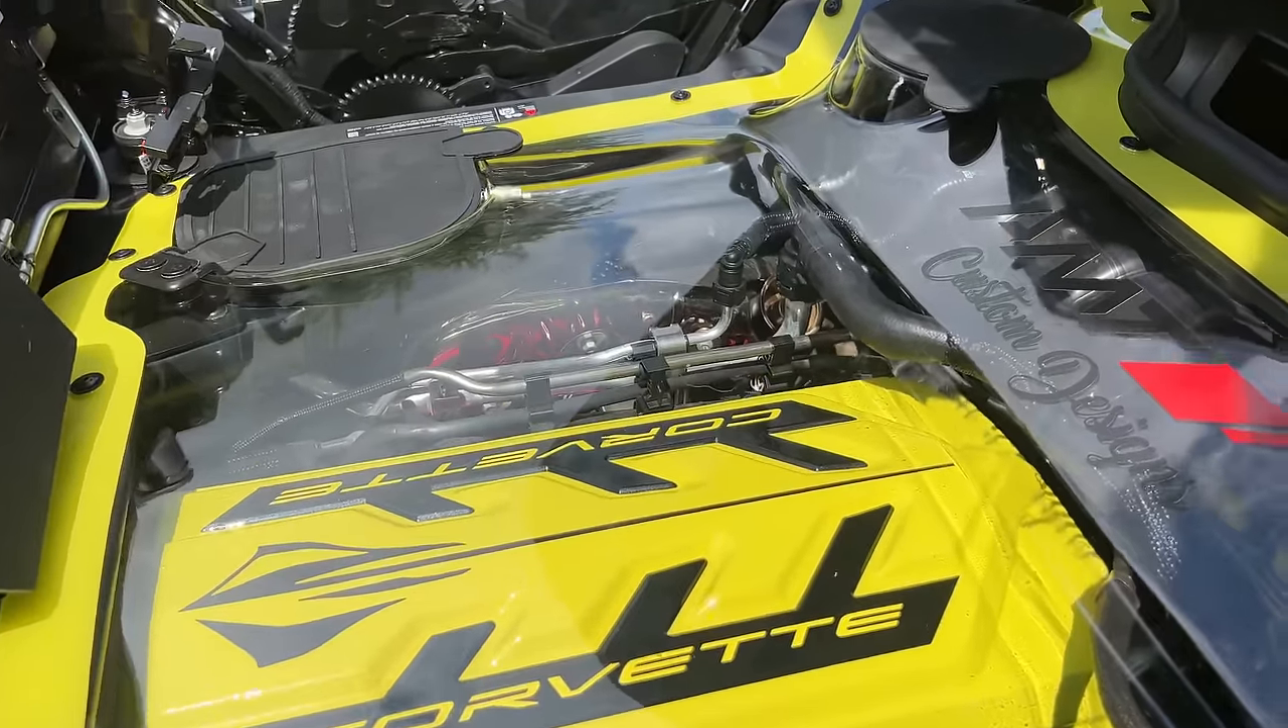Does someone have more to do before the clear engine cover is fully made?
No.